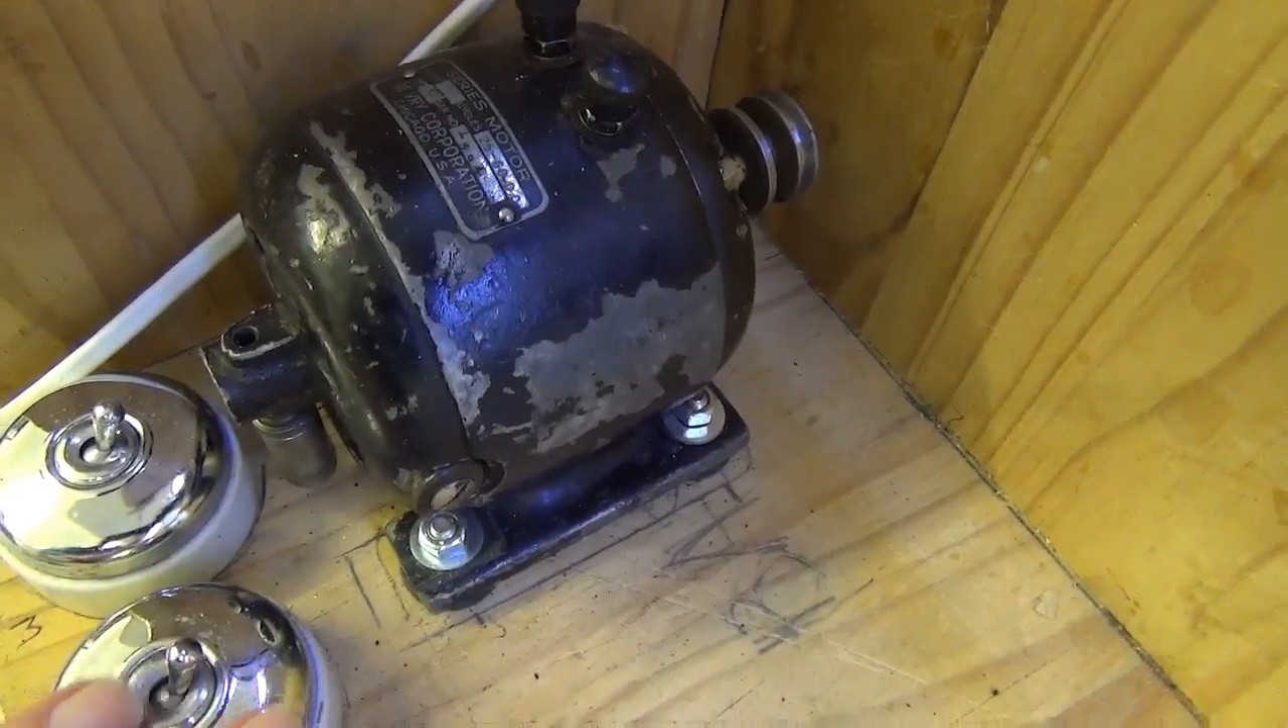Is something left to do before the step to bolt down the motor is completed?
No.